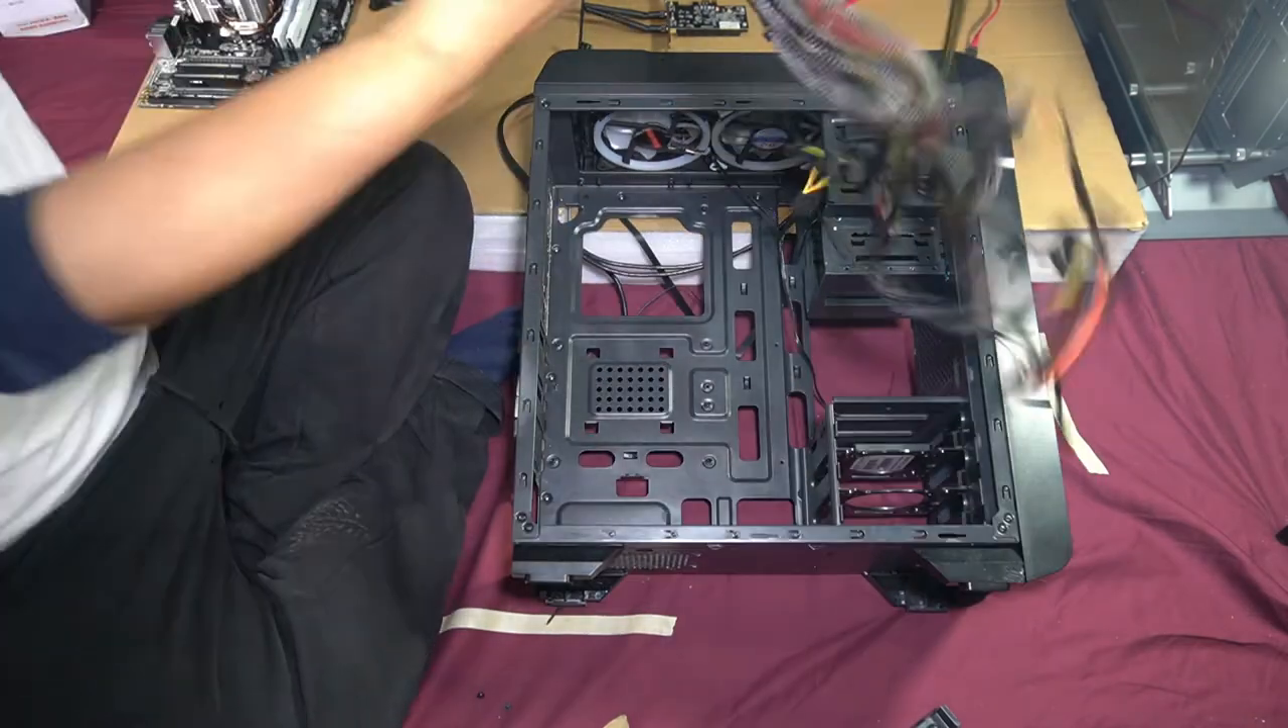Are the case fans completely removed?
No.